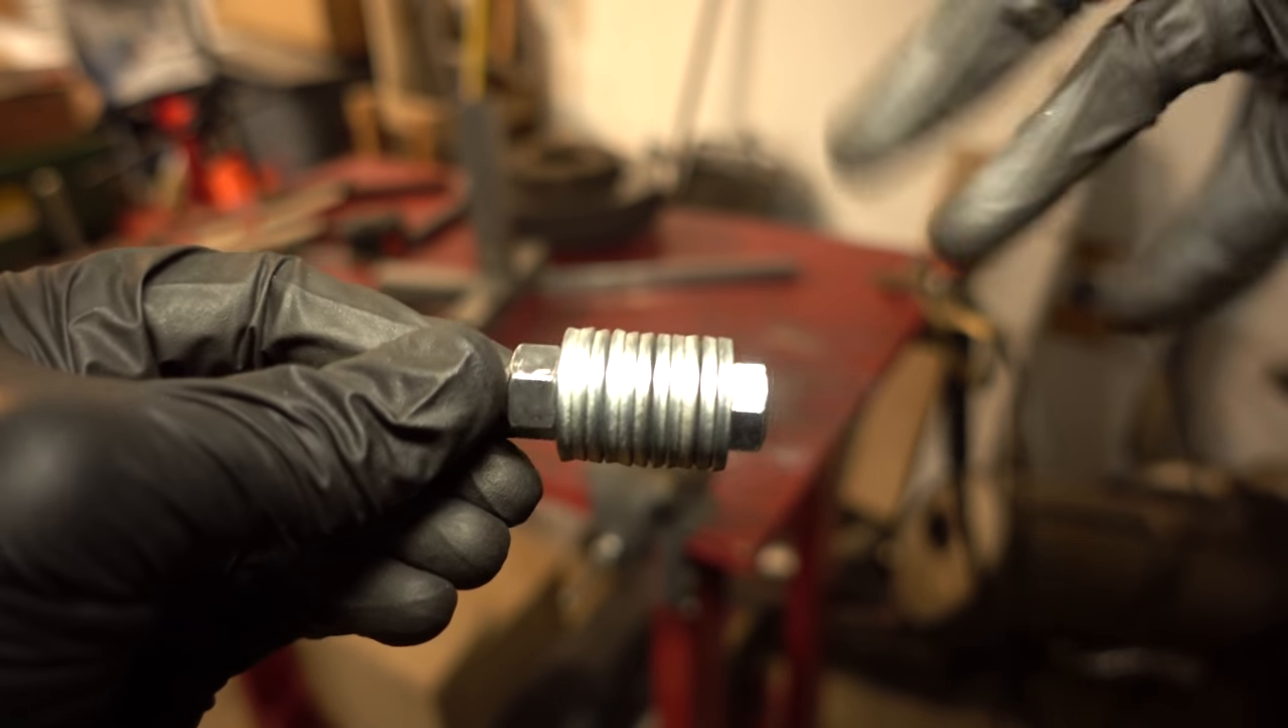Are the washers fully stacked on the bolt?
Yes.